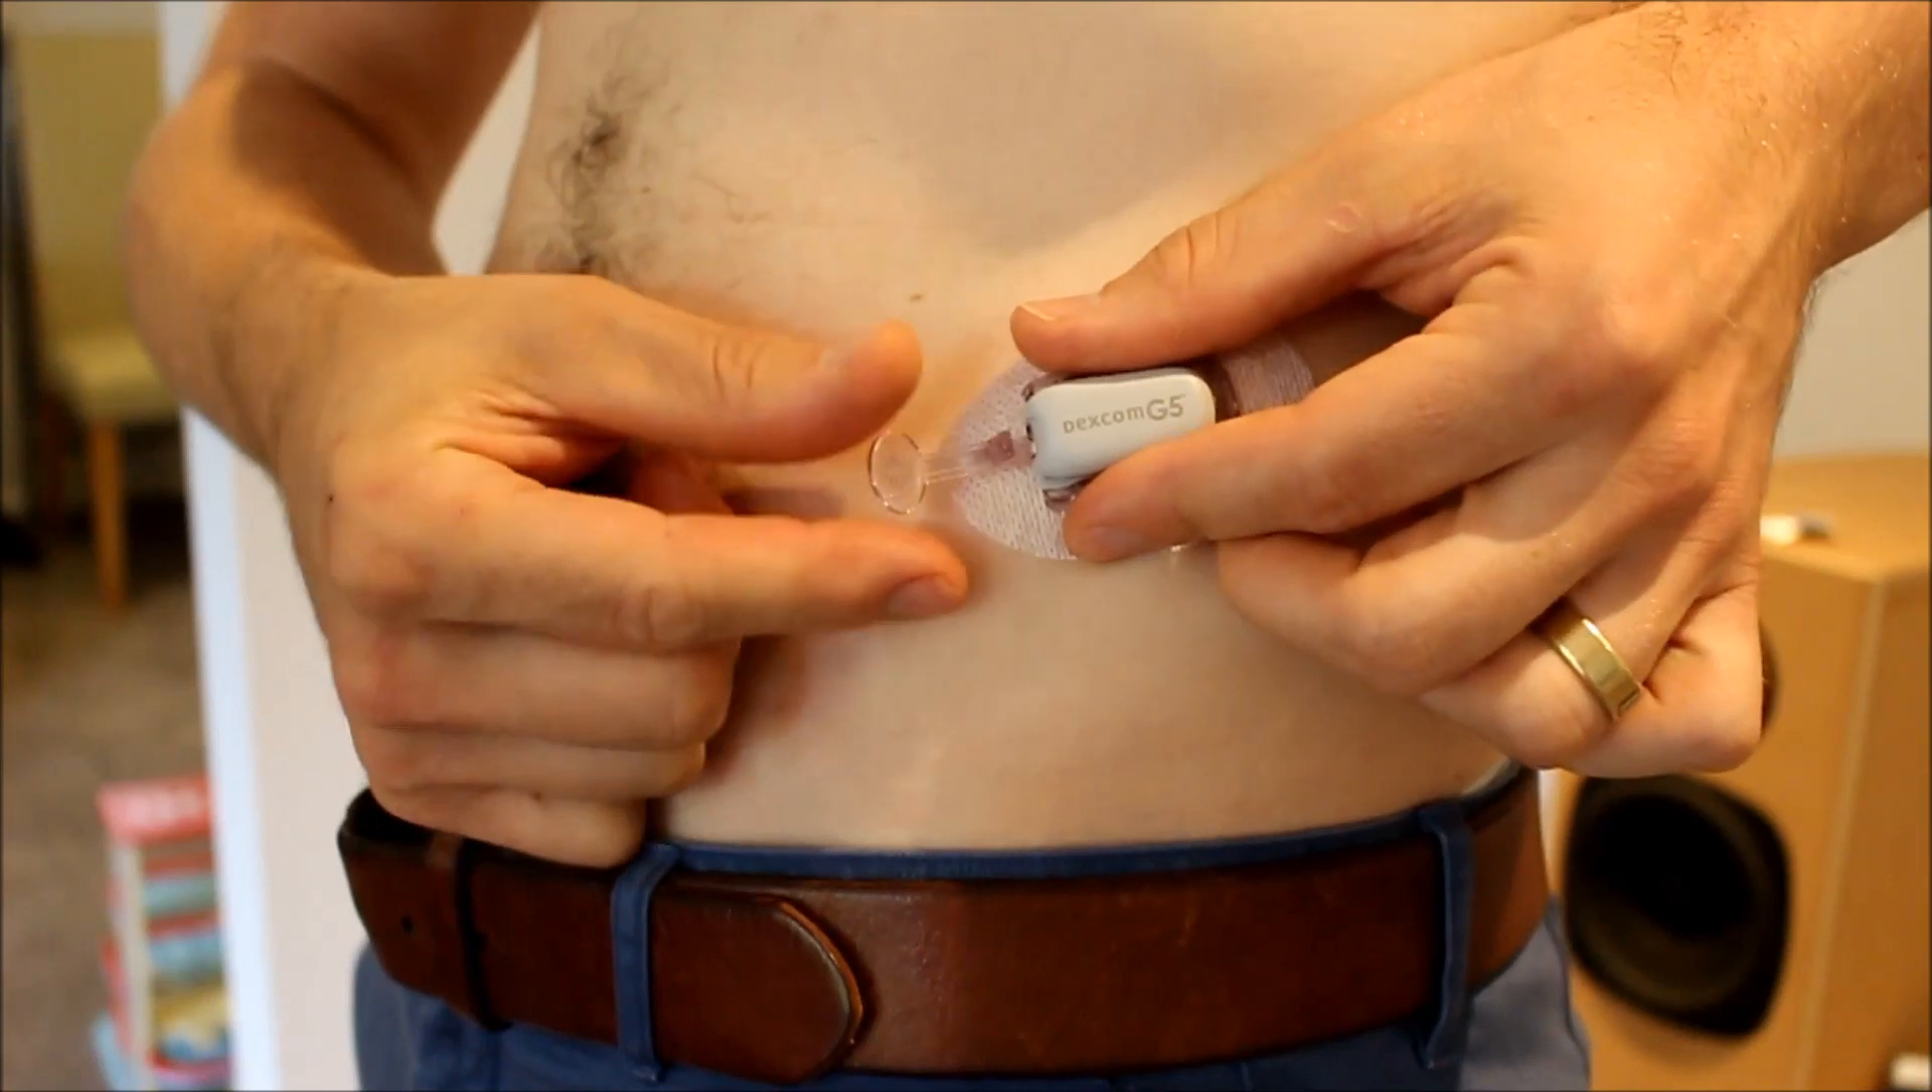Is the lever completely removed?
No.